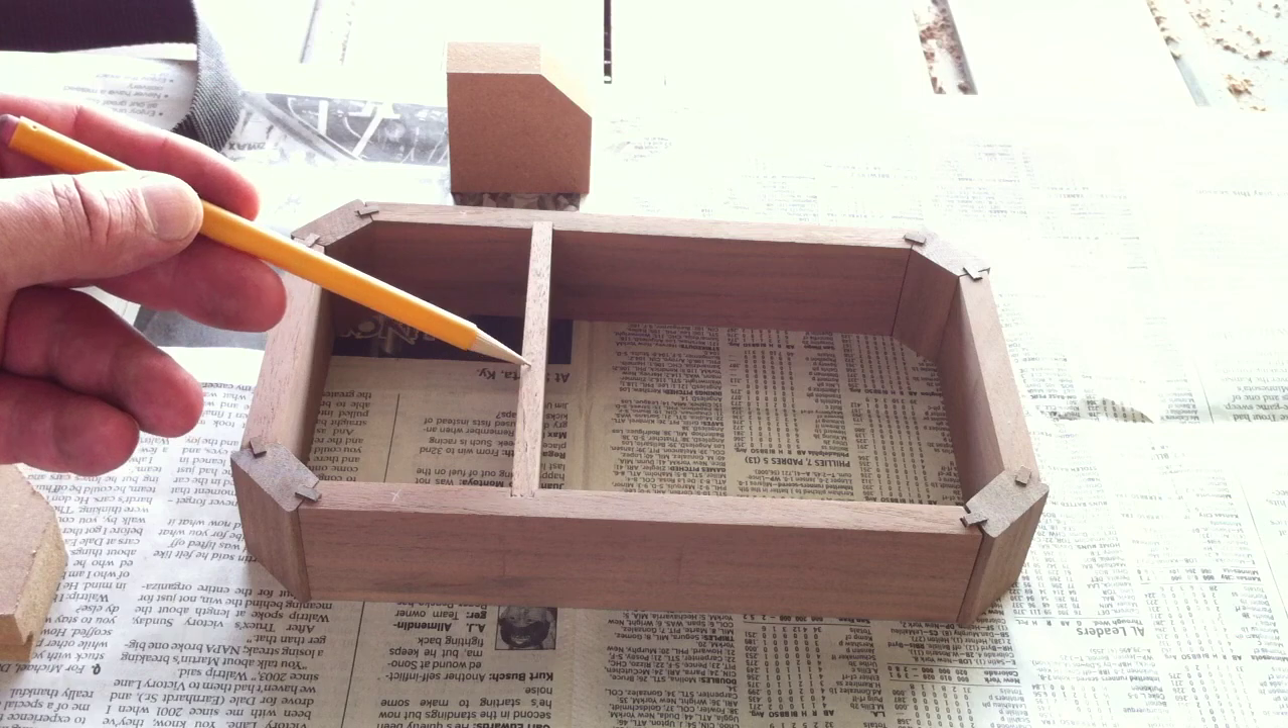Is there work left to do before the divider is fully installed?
No.